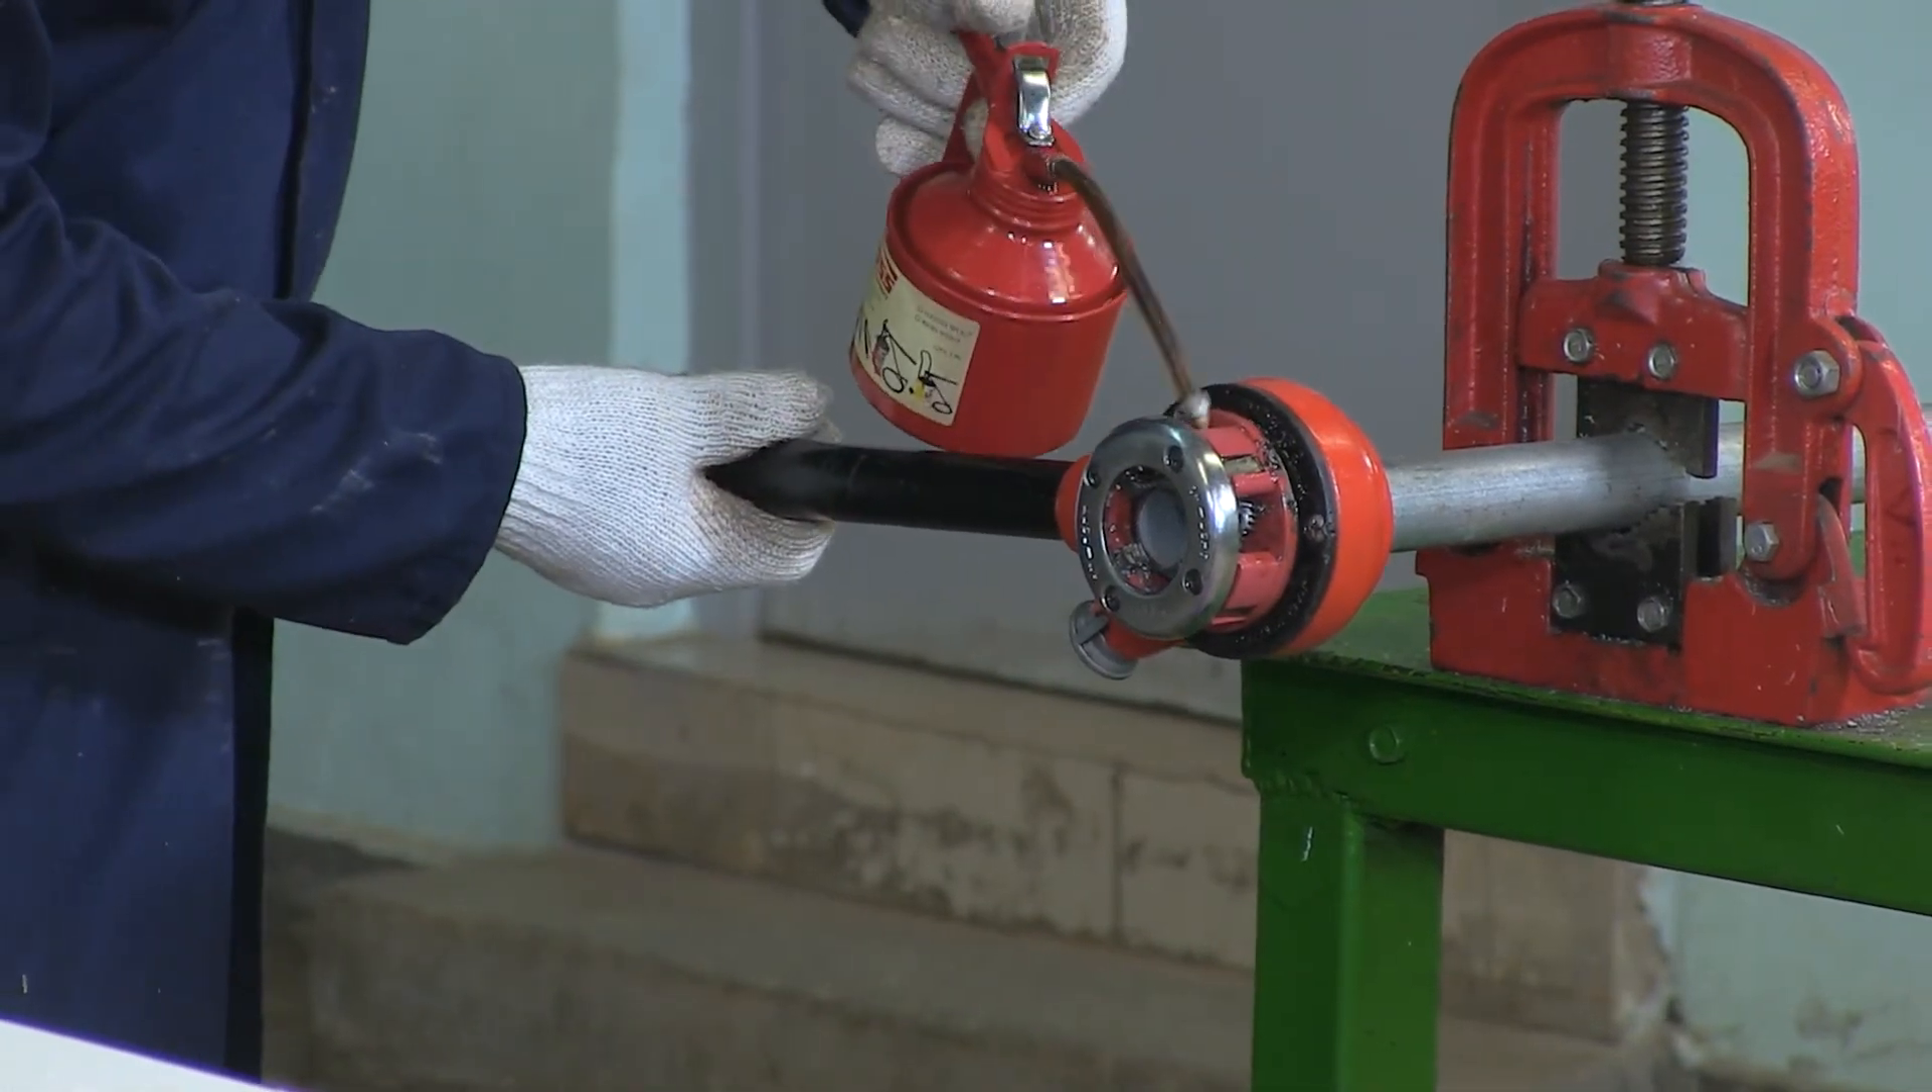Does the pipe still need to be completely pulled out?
Yes.